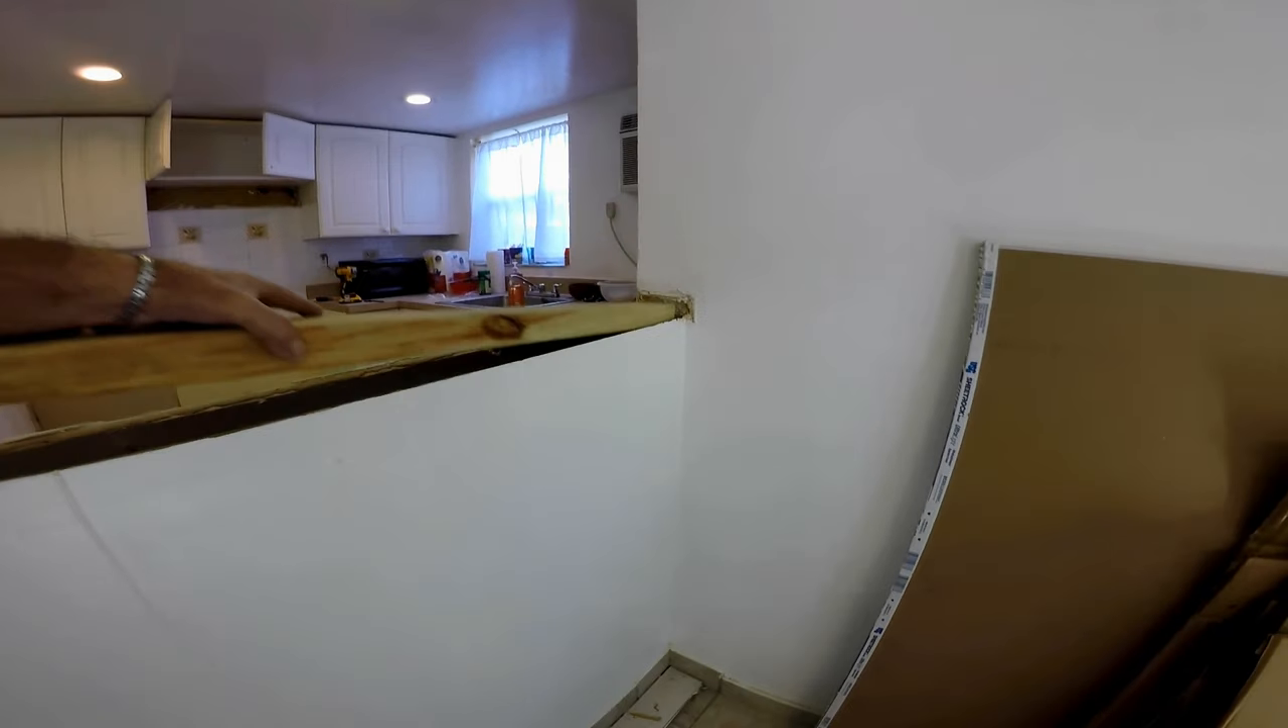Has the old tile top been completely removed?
Yes.